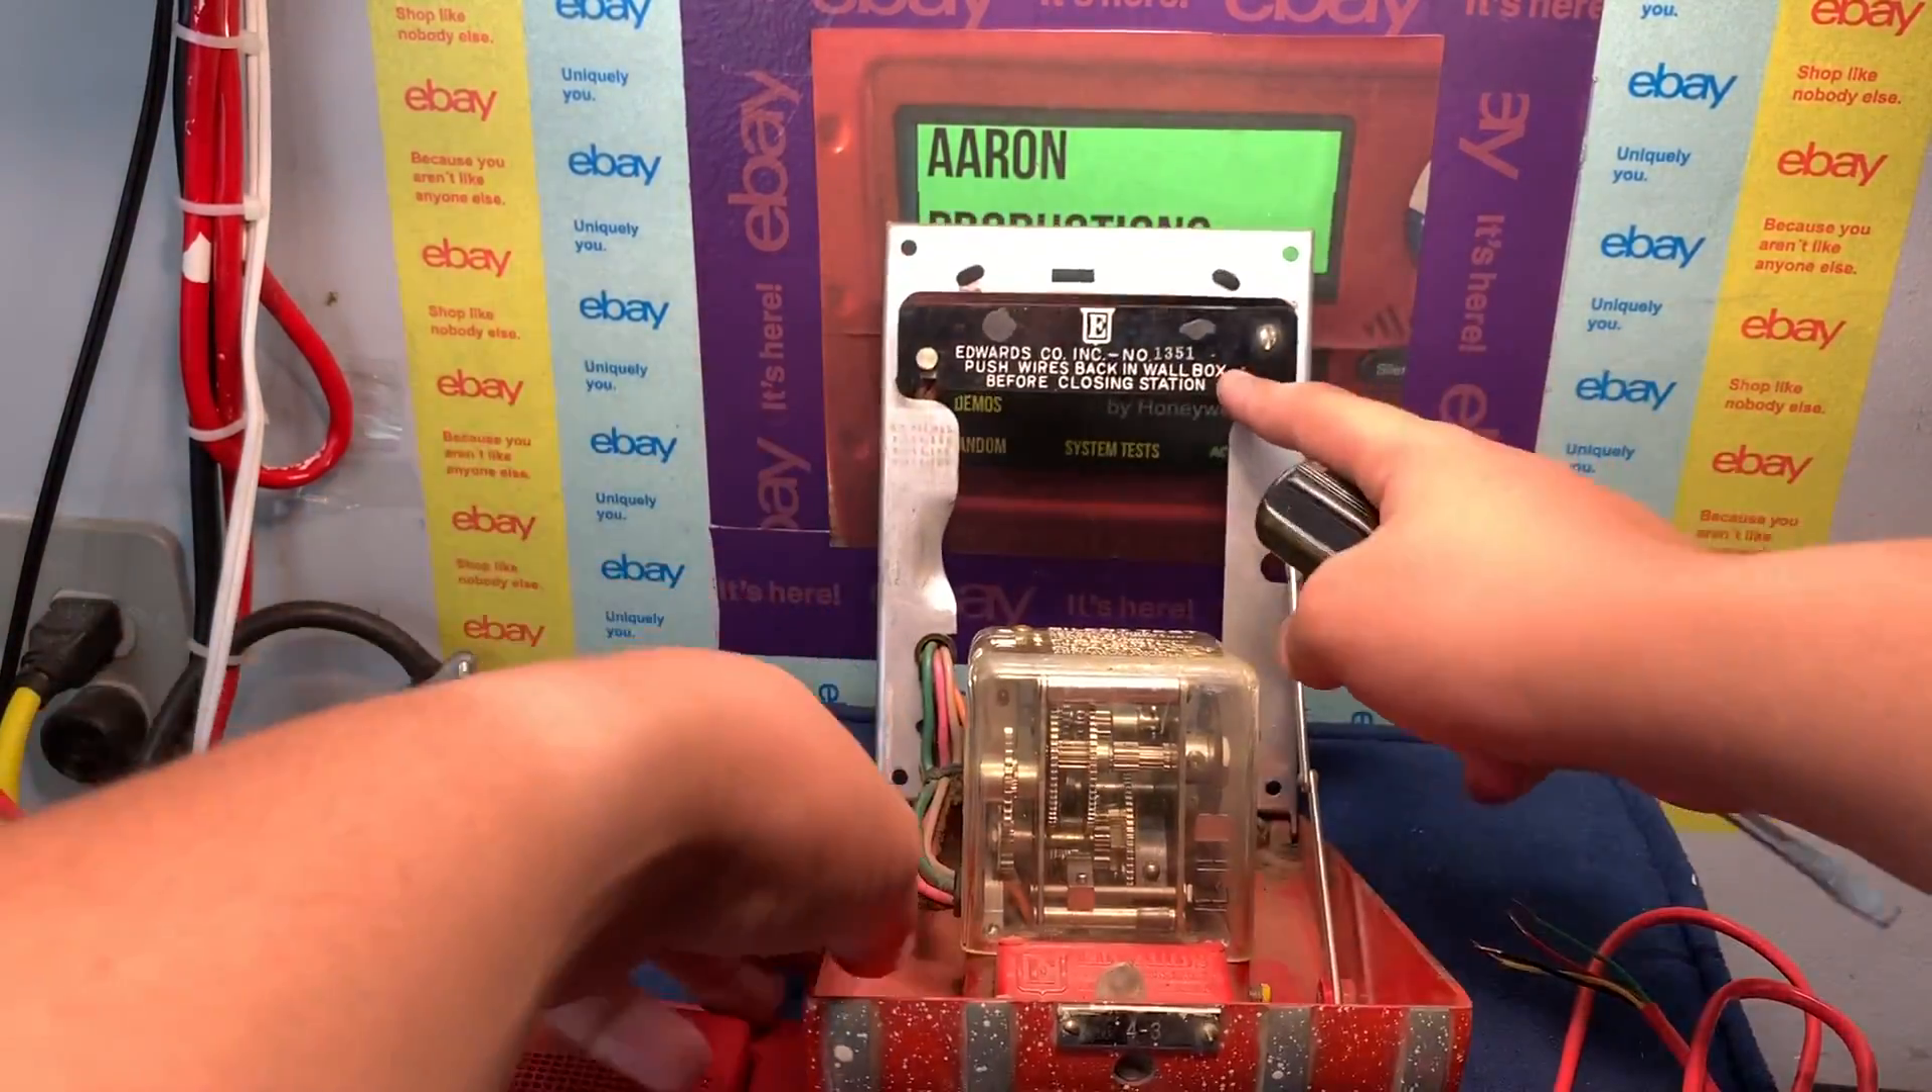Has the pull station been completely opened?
Yes.